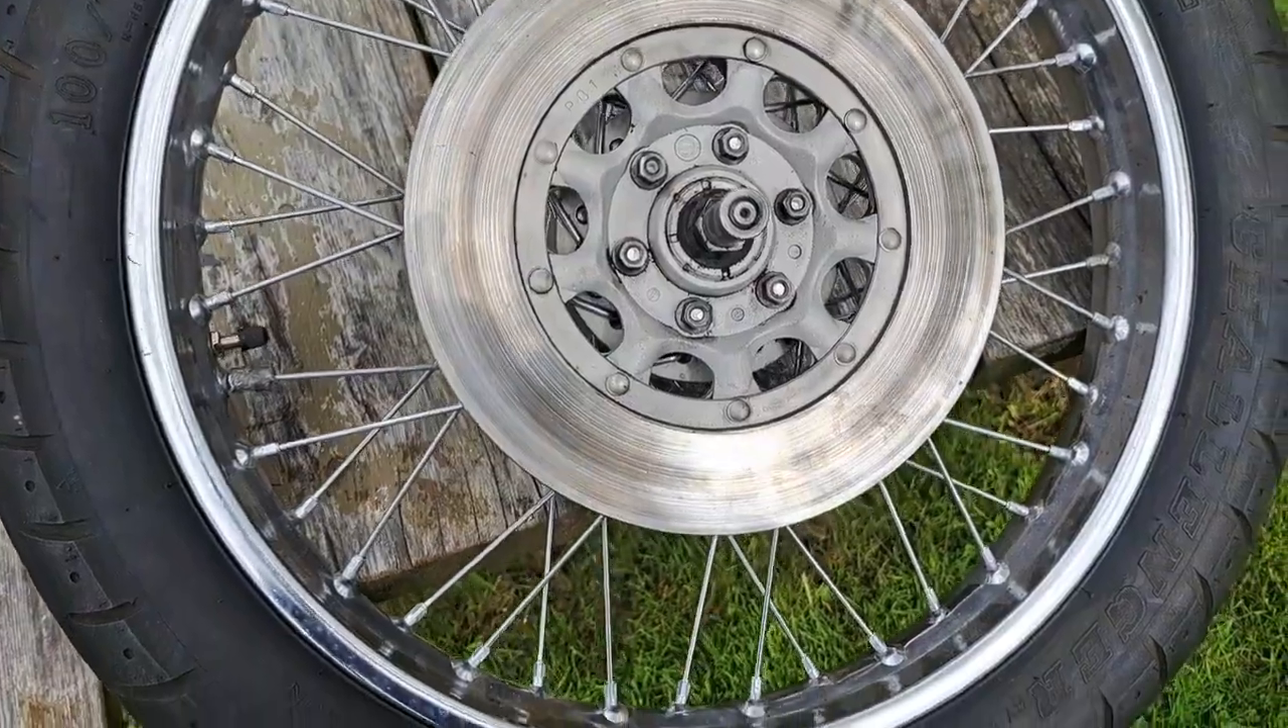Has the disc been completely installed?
Yes.